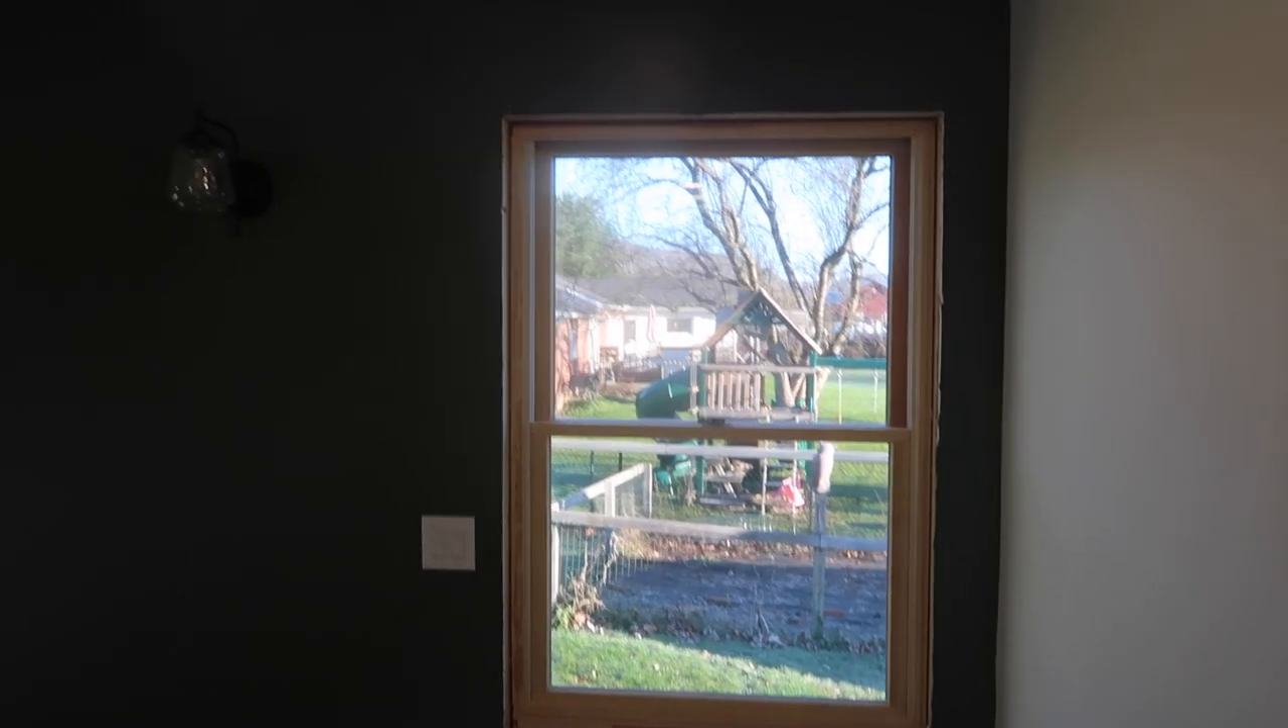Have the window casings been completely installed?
No.